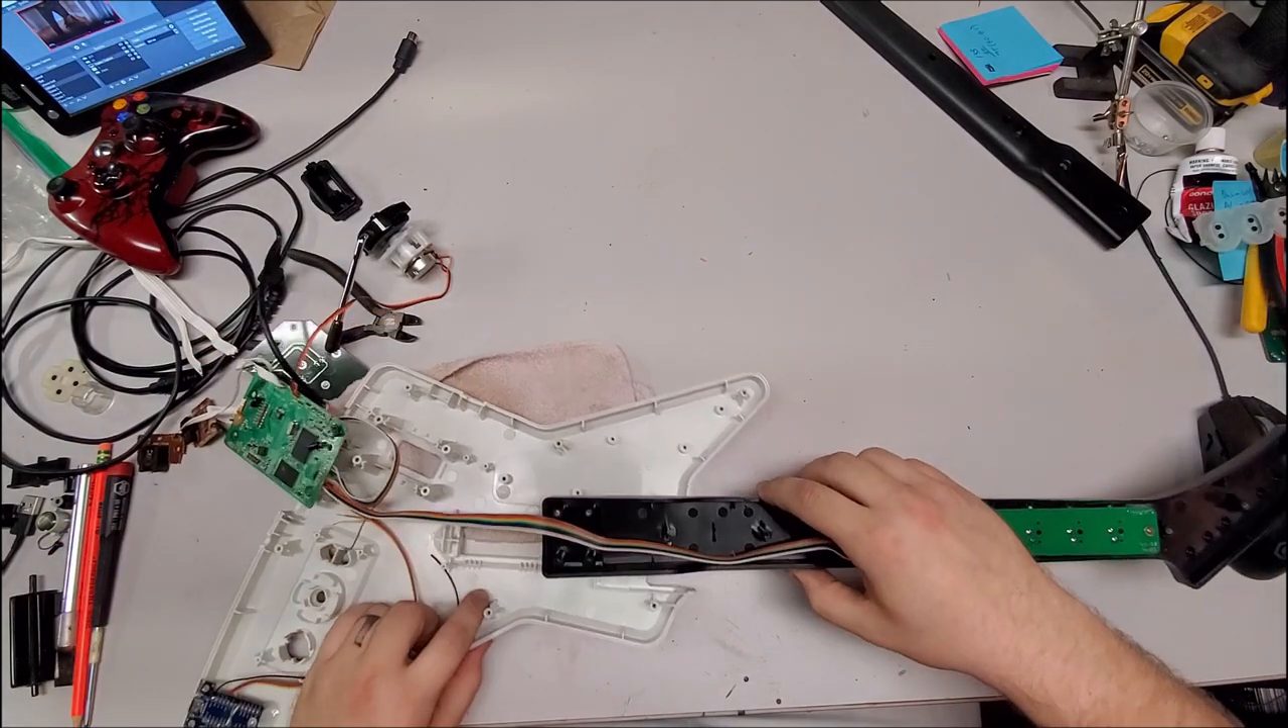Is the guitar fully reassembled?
No.